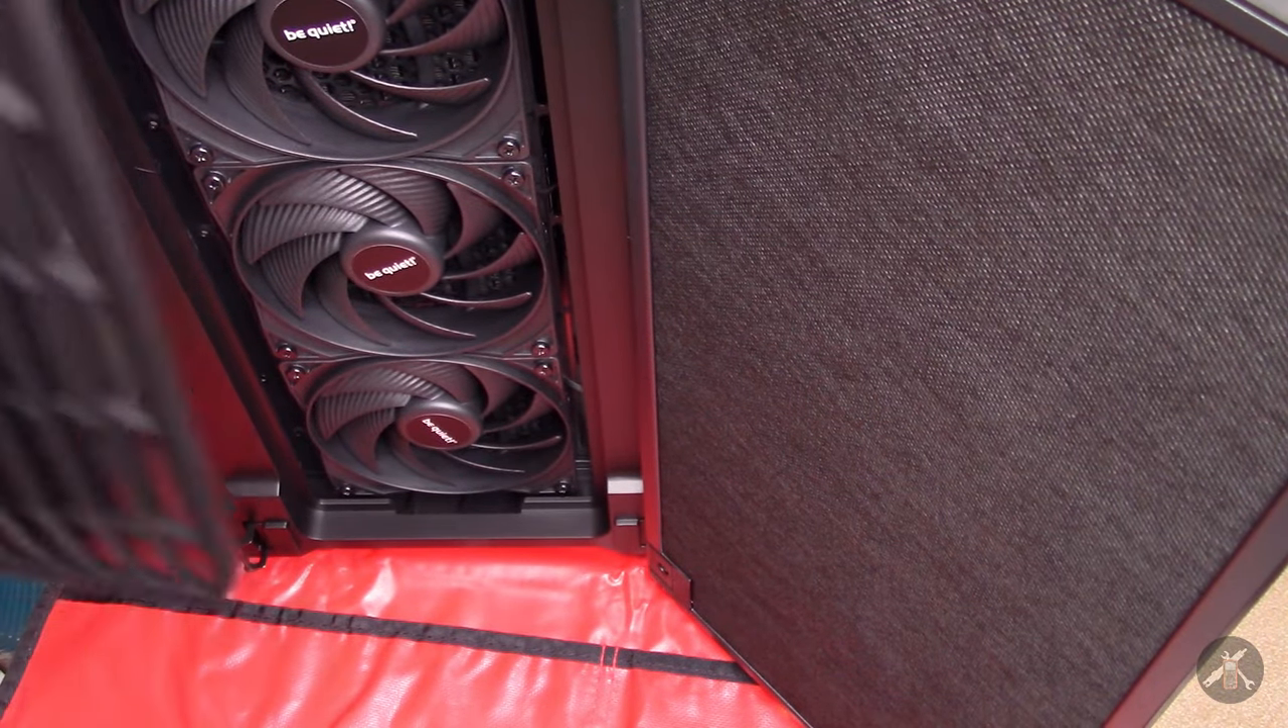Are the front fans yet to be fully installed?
No.